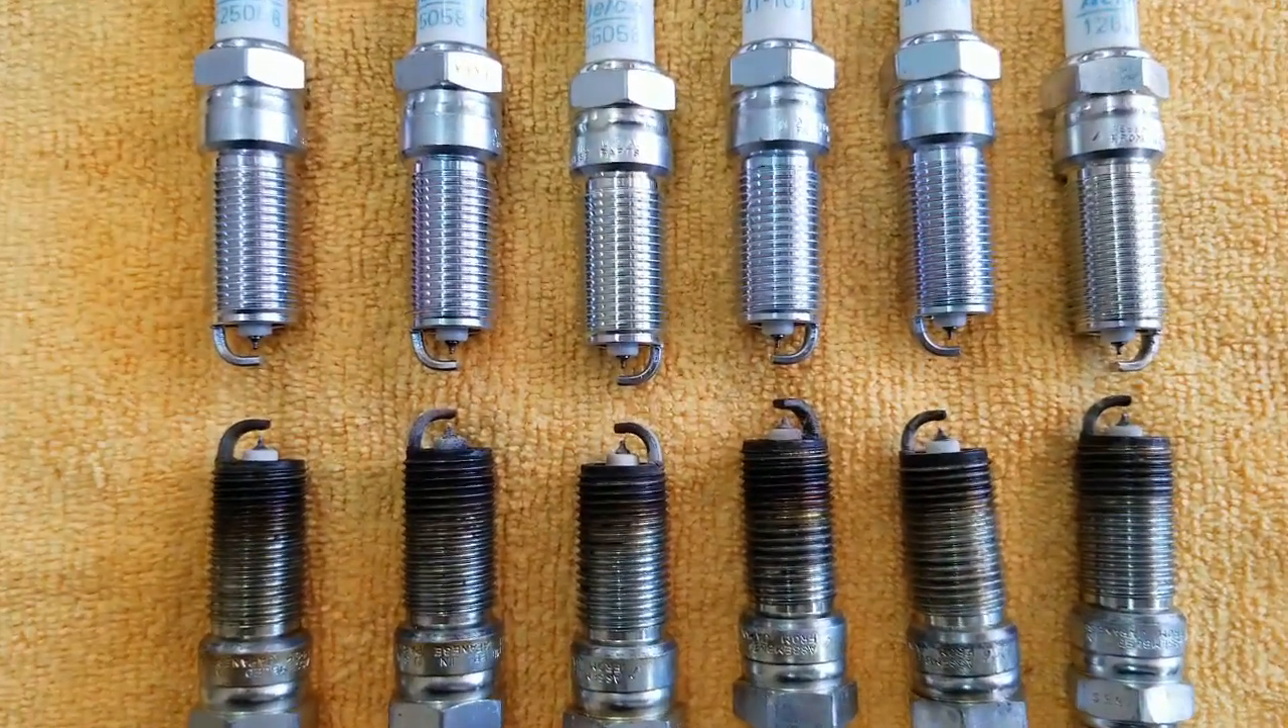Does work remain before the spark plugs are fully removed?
No.